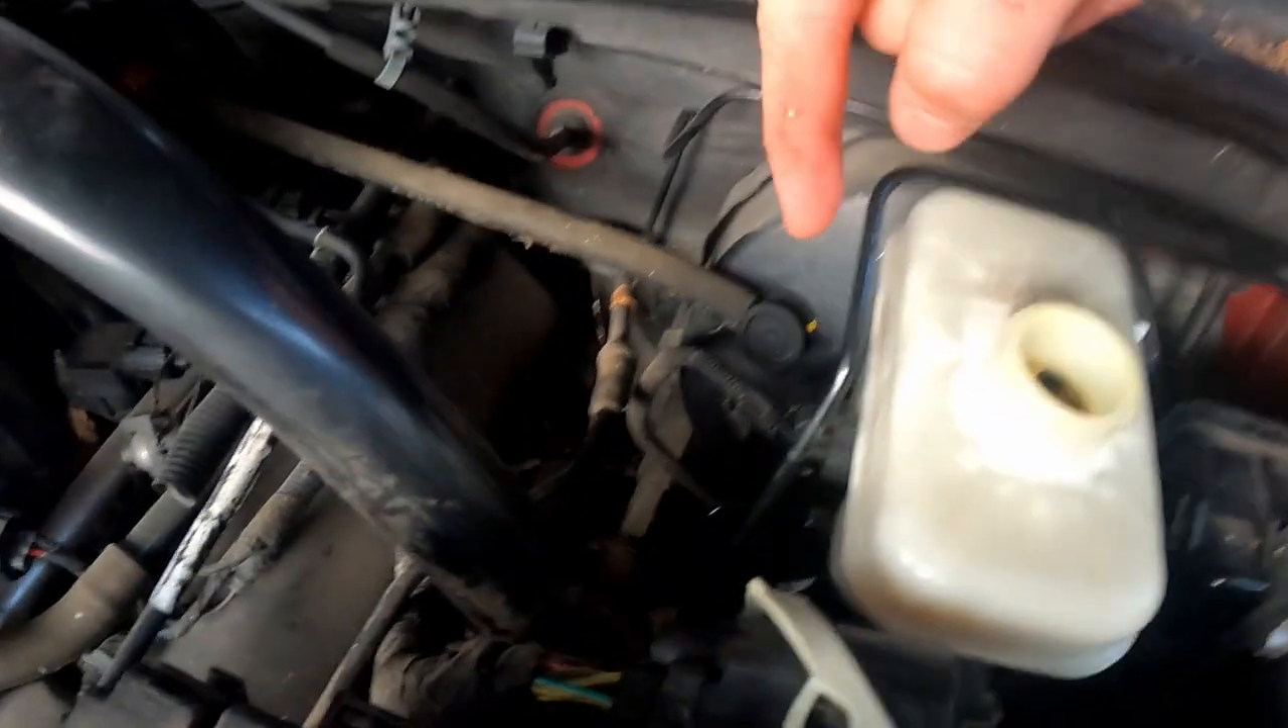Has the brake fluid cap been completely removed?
Yes.